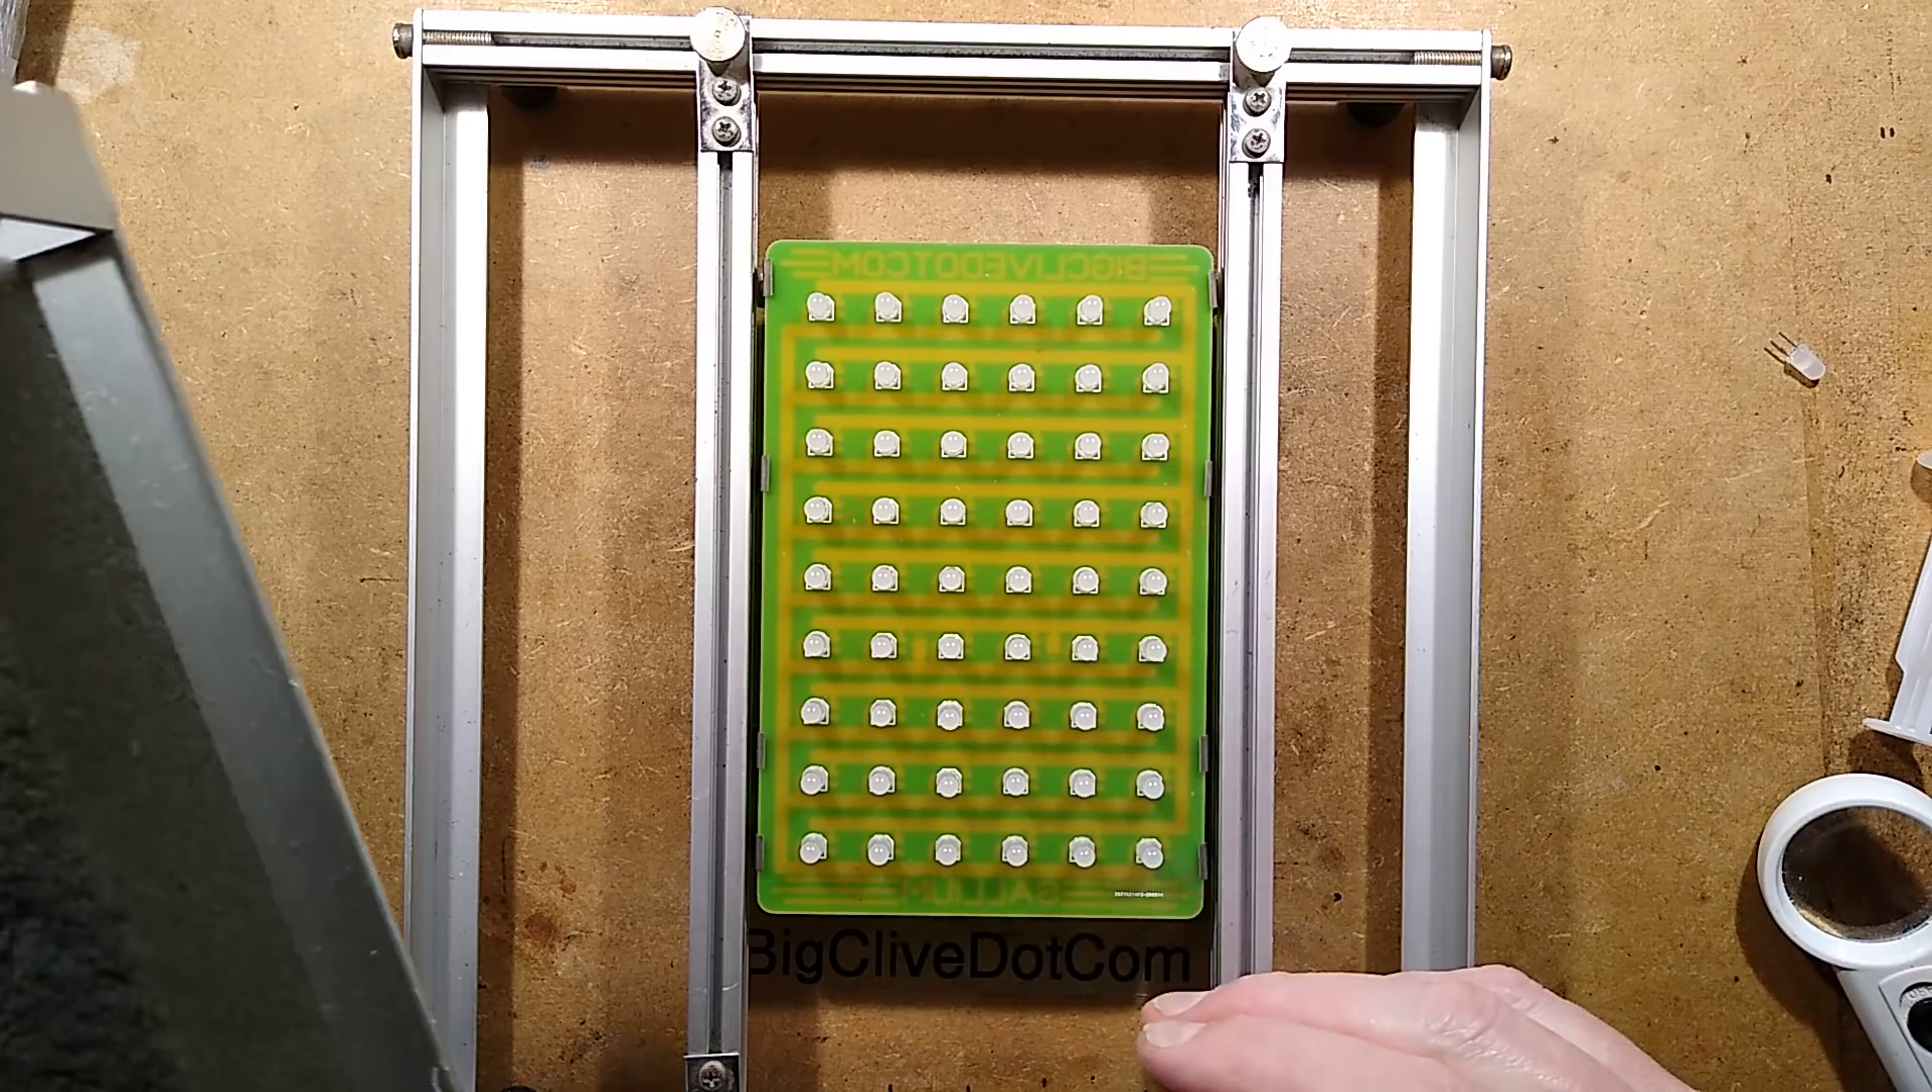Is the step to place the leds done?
Yes.